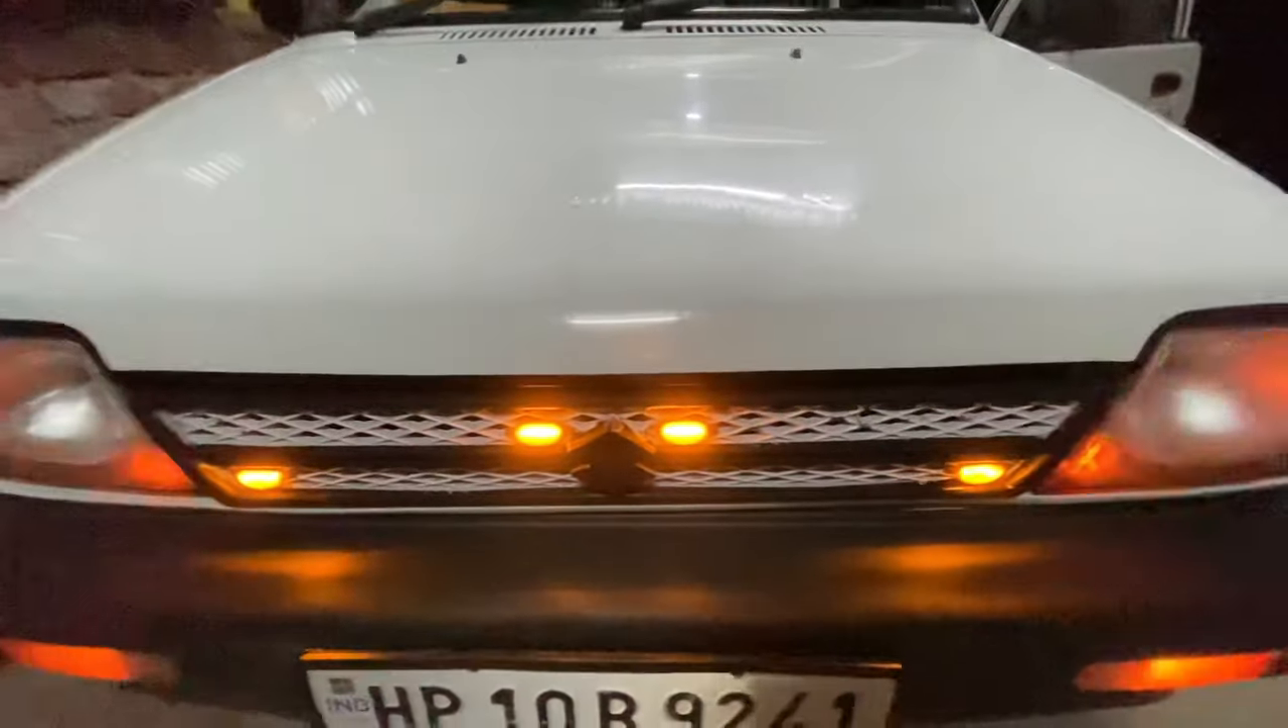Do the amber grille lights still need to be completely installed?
No.